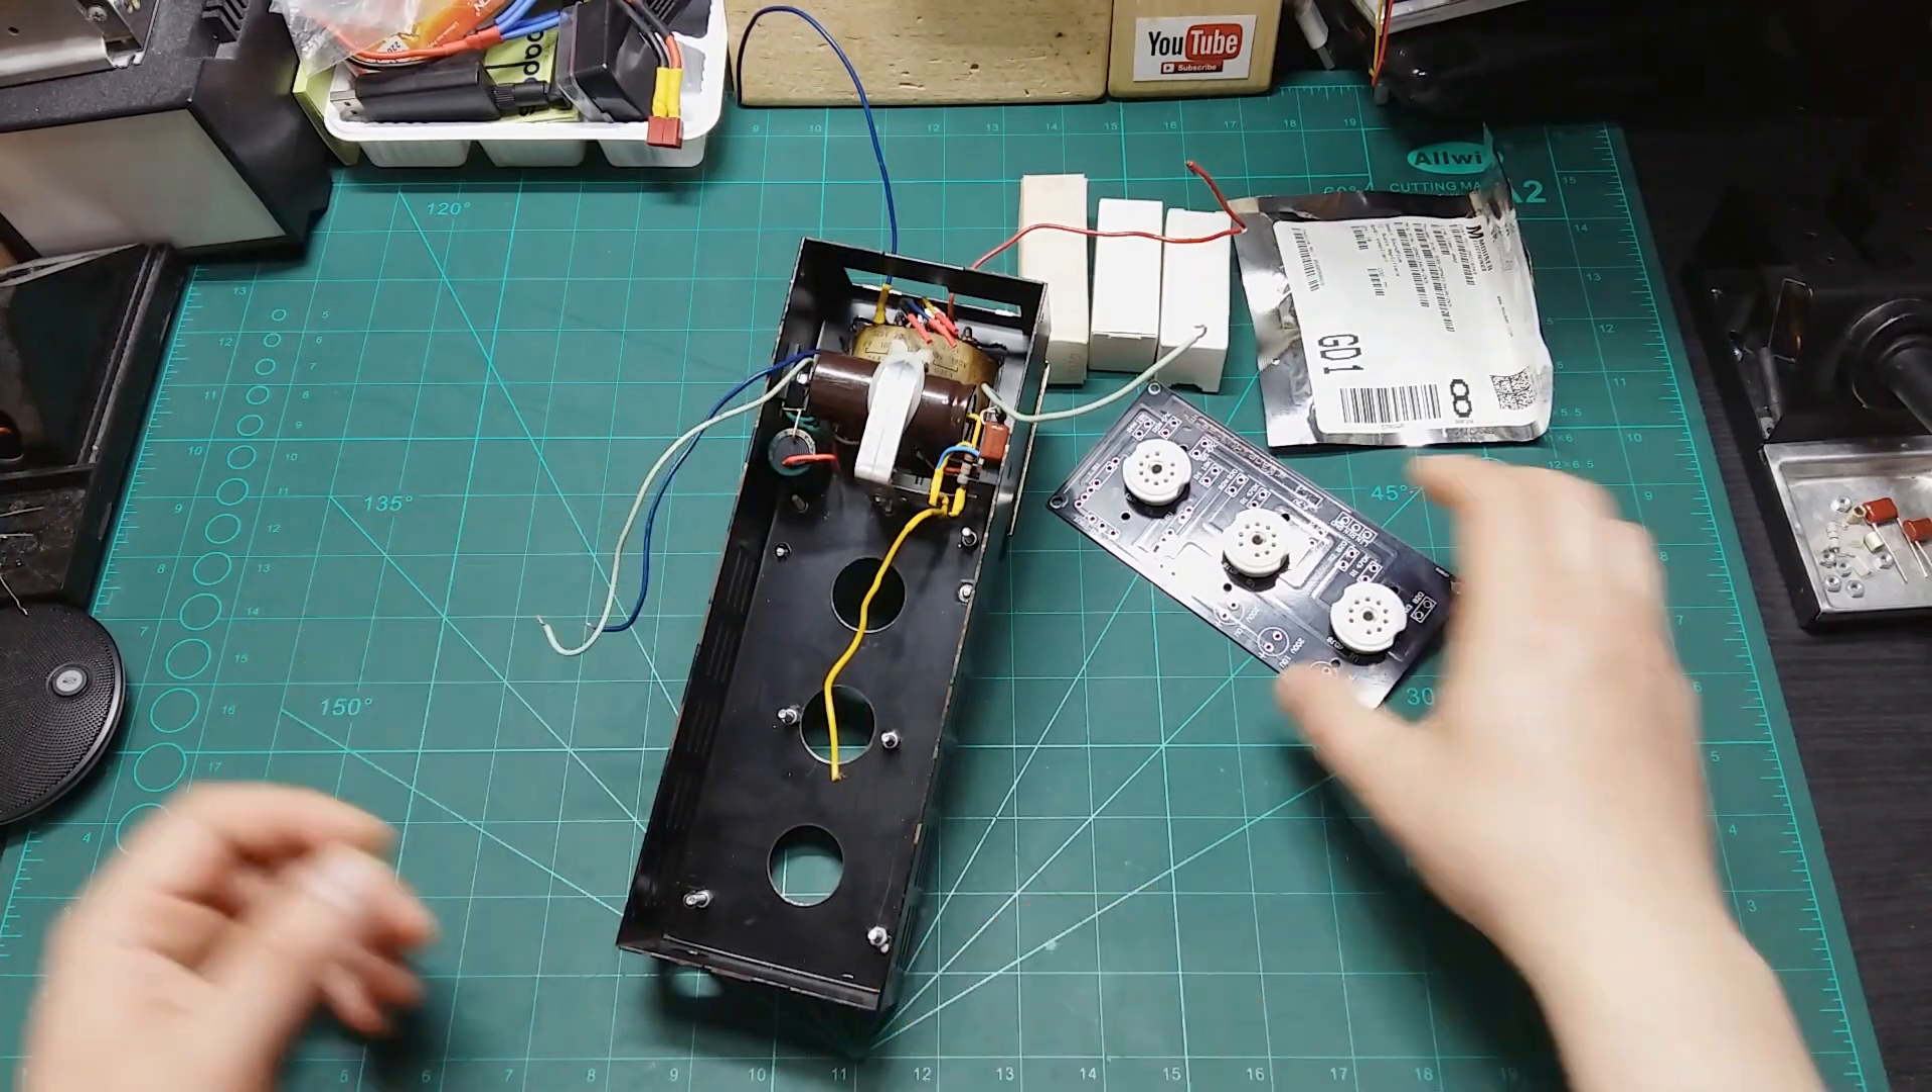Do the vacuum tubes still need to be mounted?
Yes.